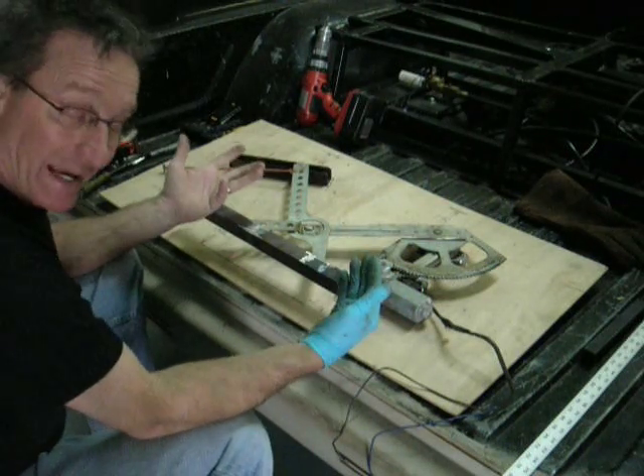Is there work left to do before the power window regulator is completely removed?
No.